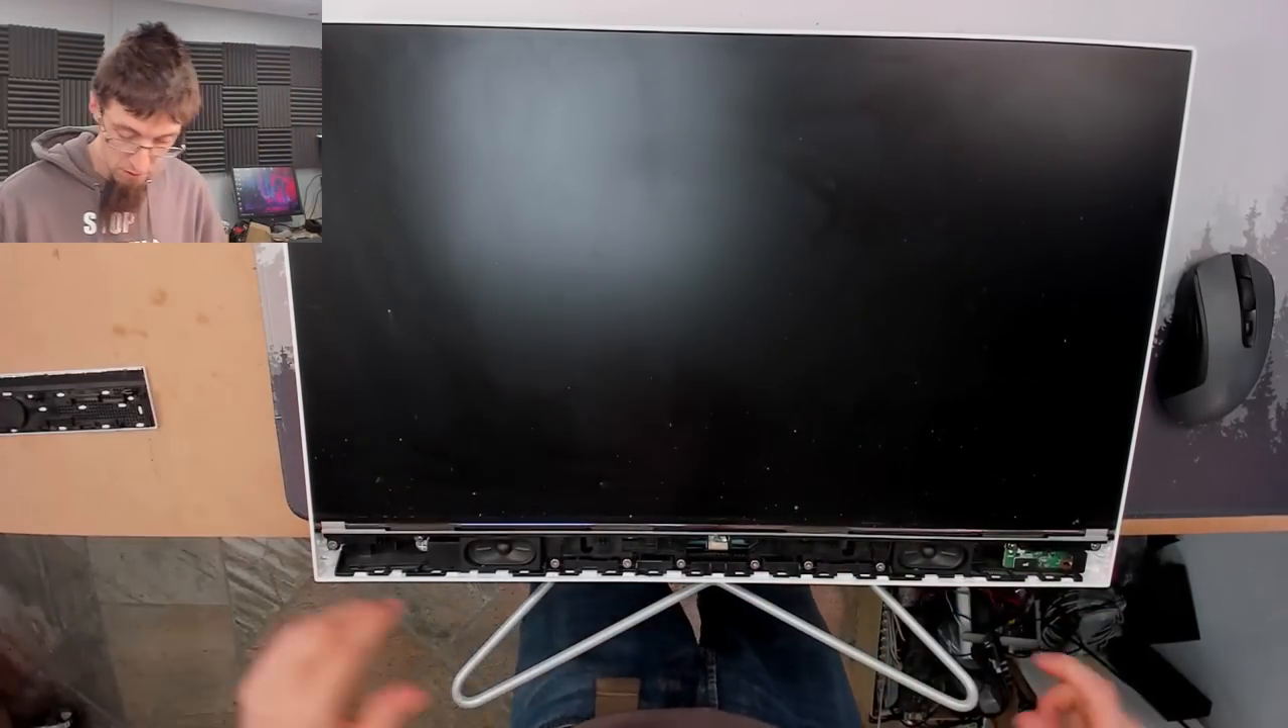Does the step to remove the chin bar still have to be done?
No.